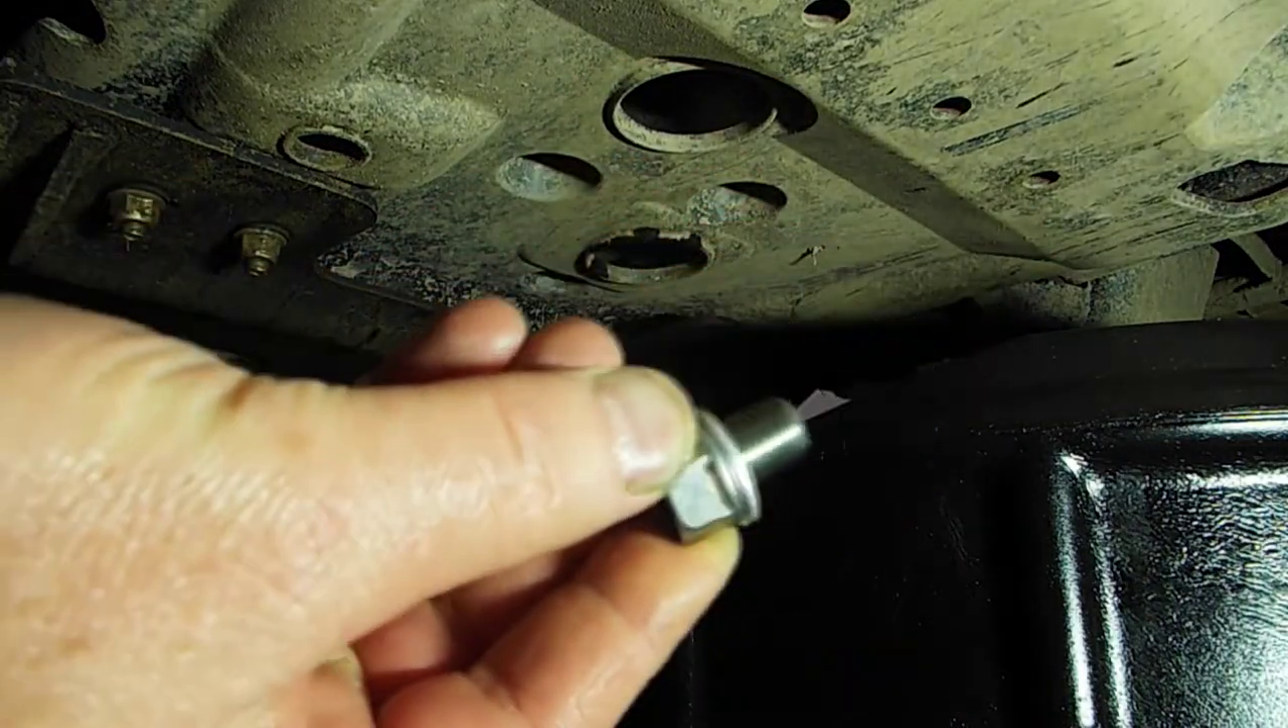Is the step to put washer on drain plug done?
Yes.